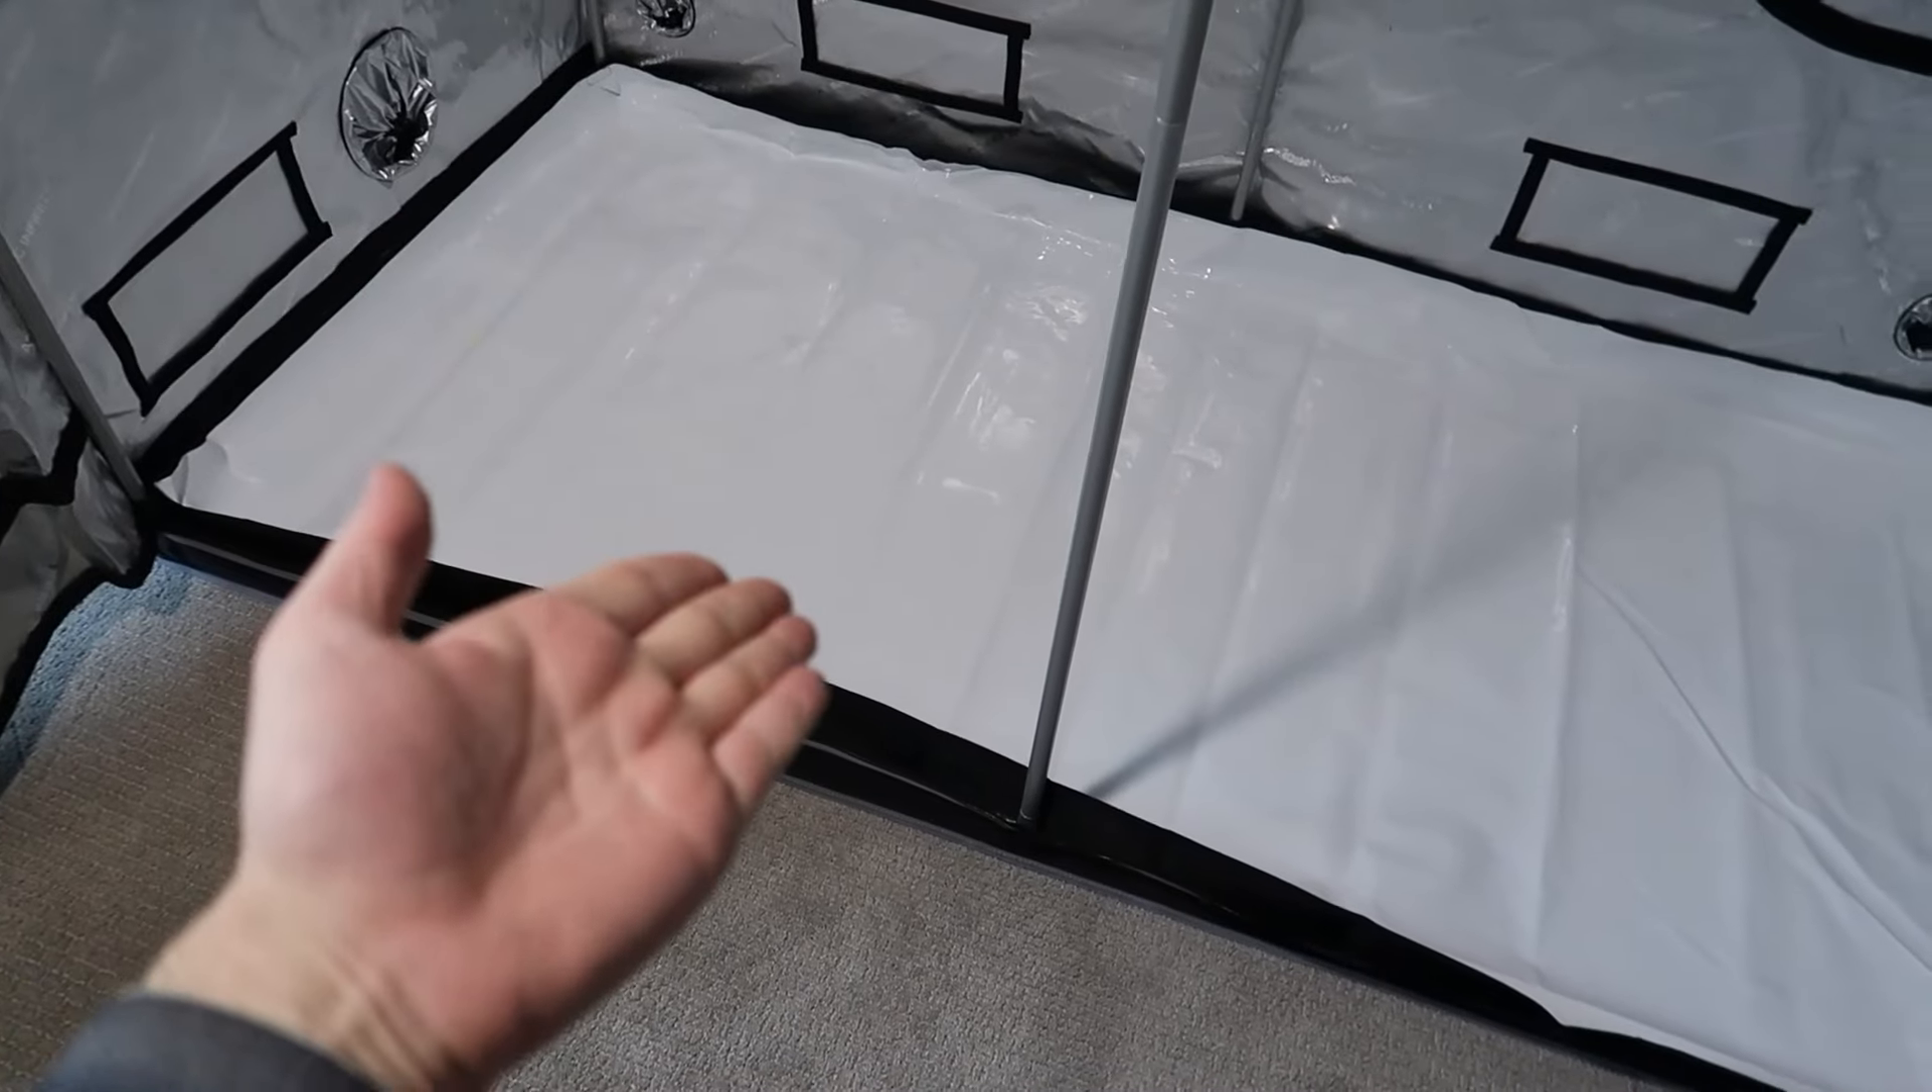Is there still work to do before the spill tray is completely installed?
No.